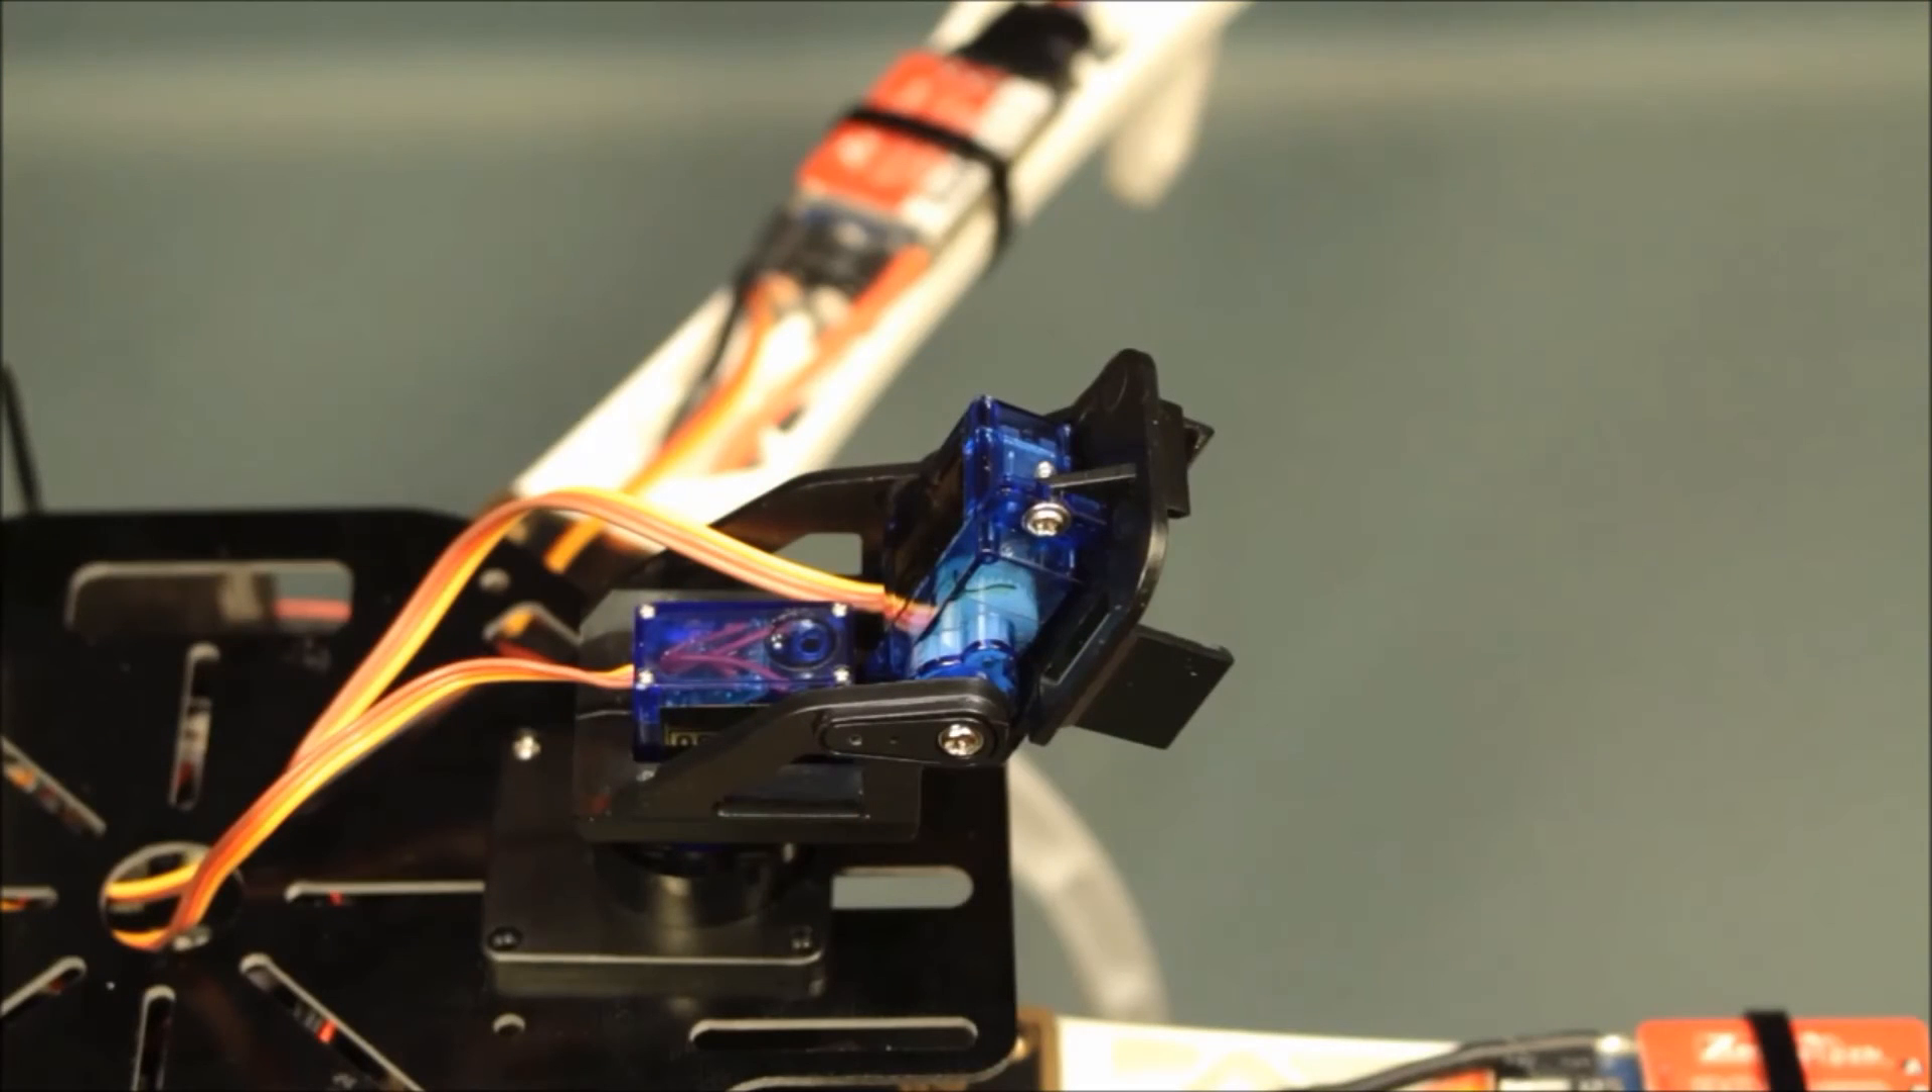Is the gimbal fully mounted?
Yes.